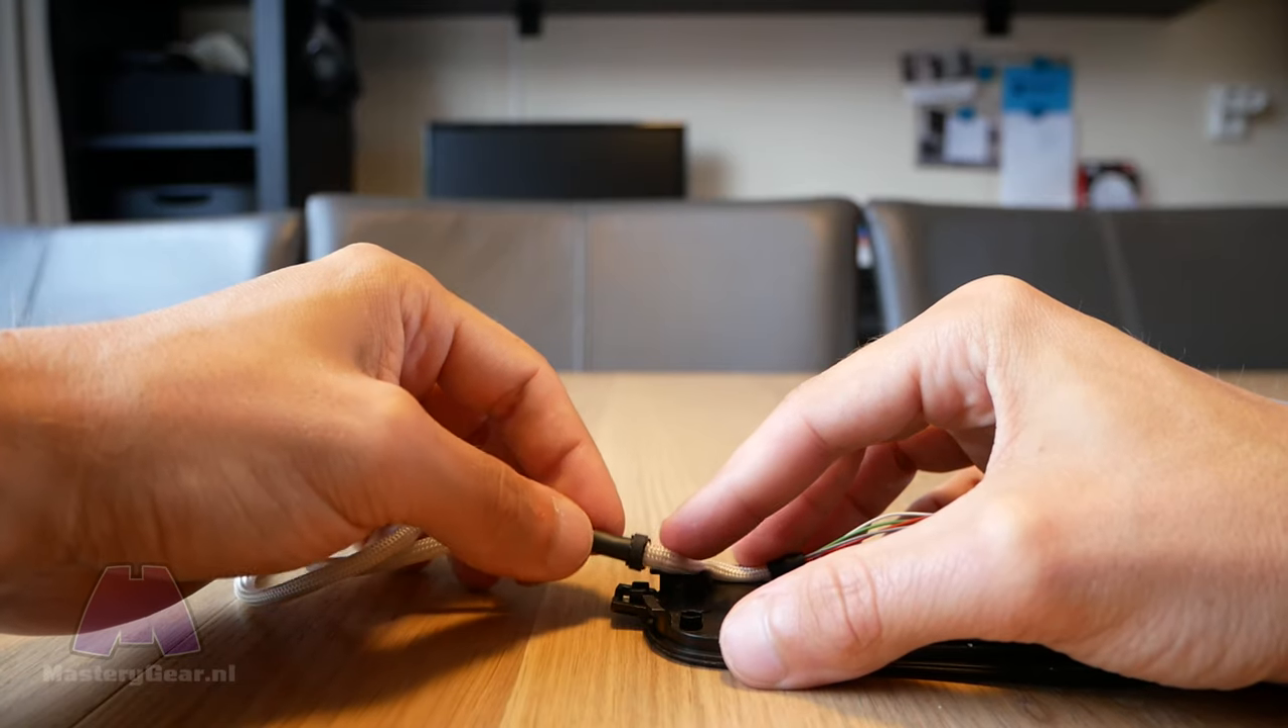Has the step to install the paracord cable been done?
No.